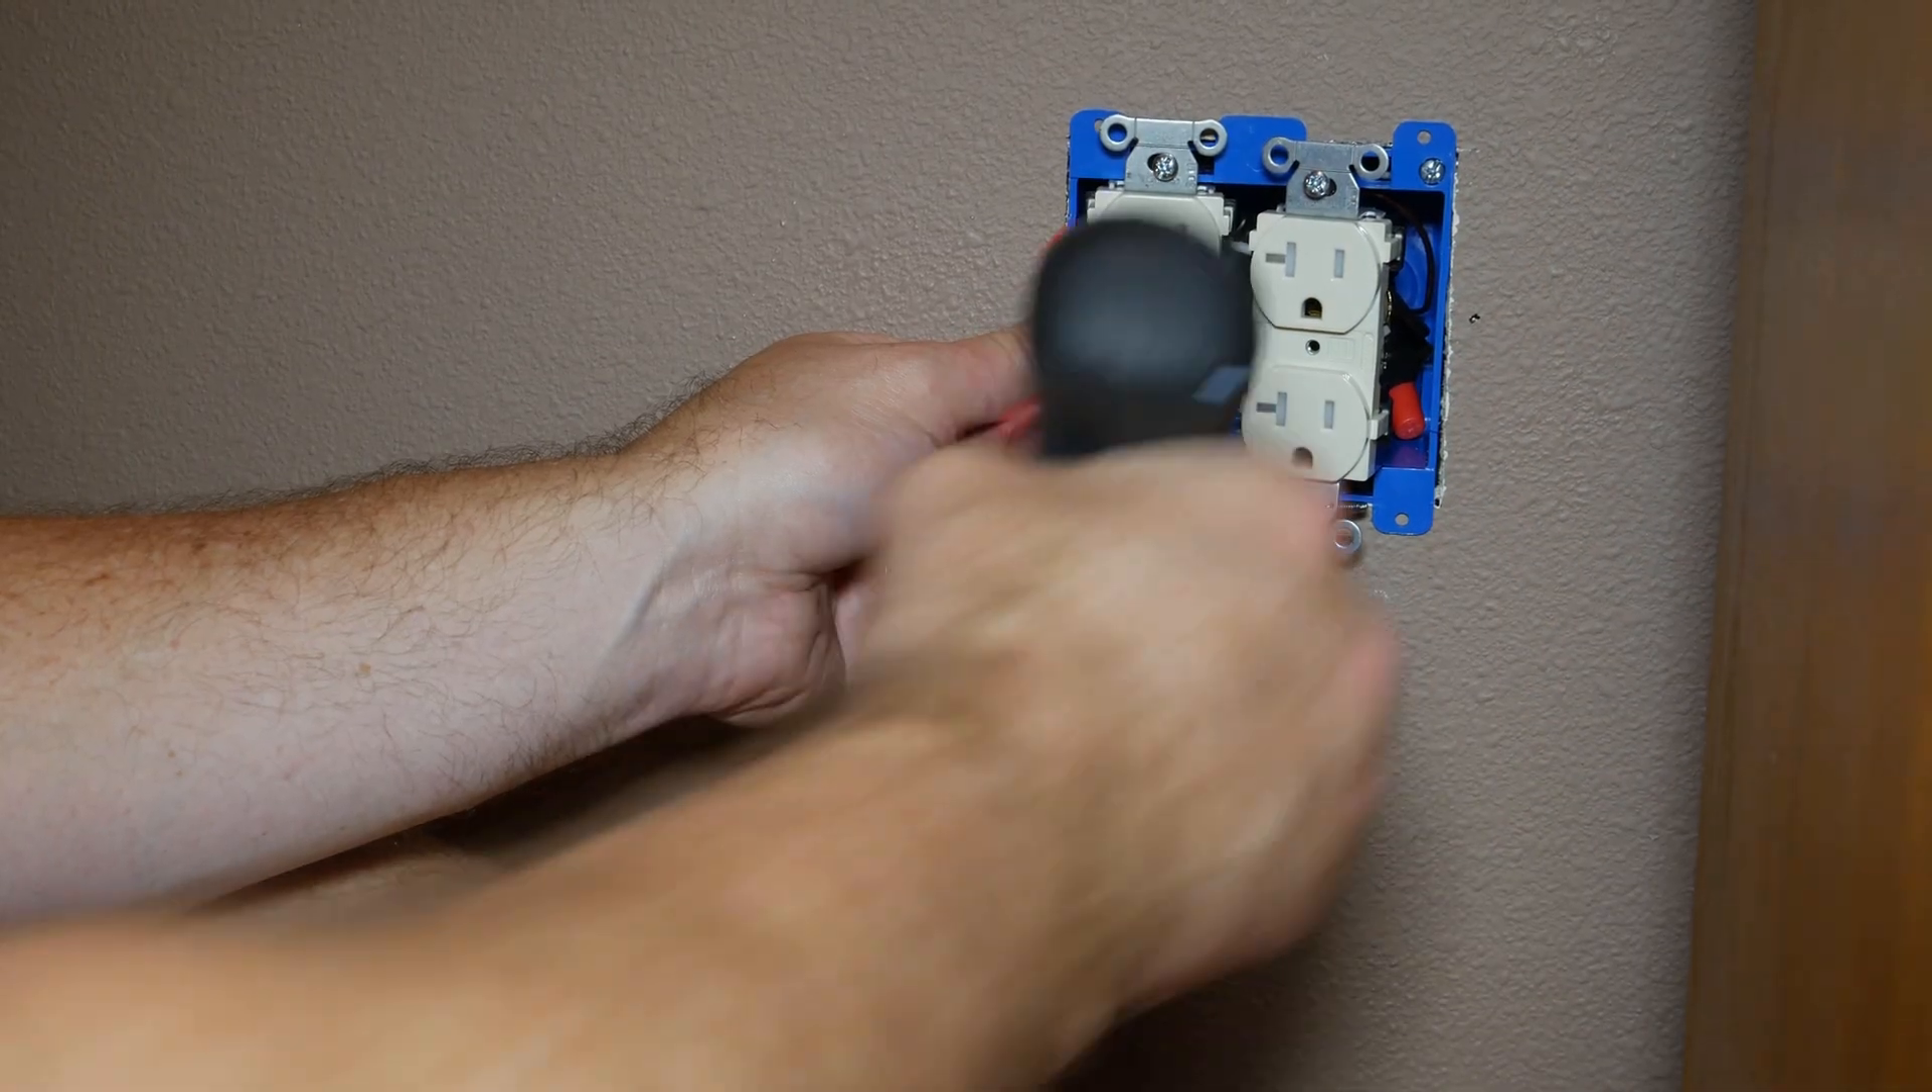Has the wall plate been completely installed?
No.